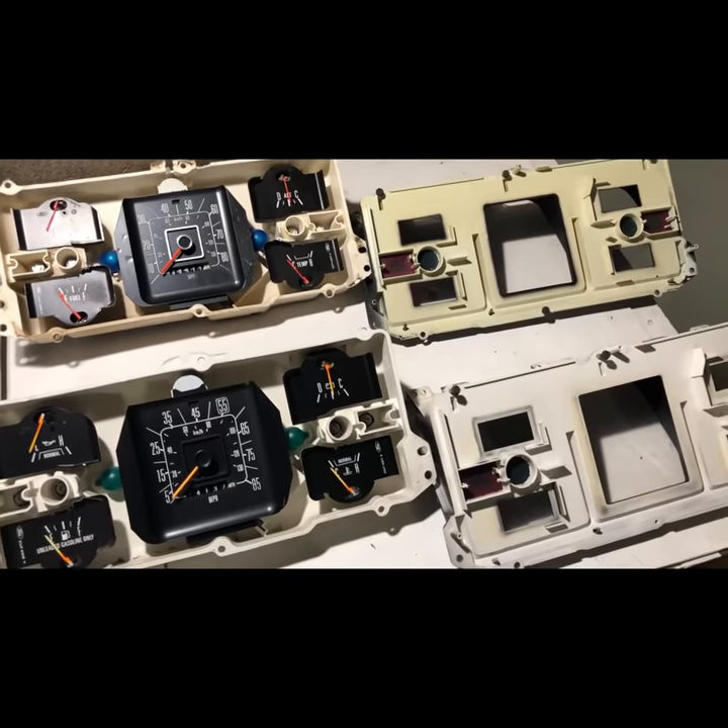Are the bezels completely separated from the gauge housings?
Yes.